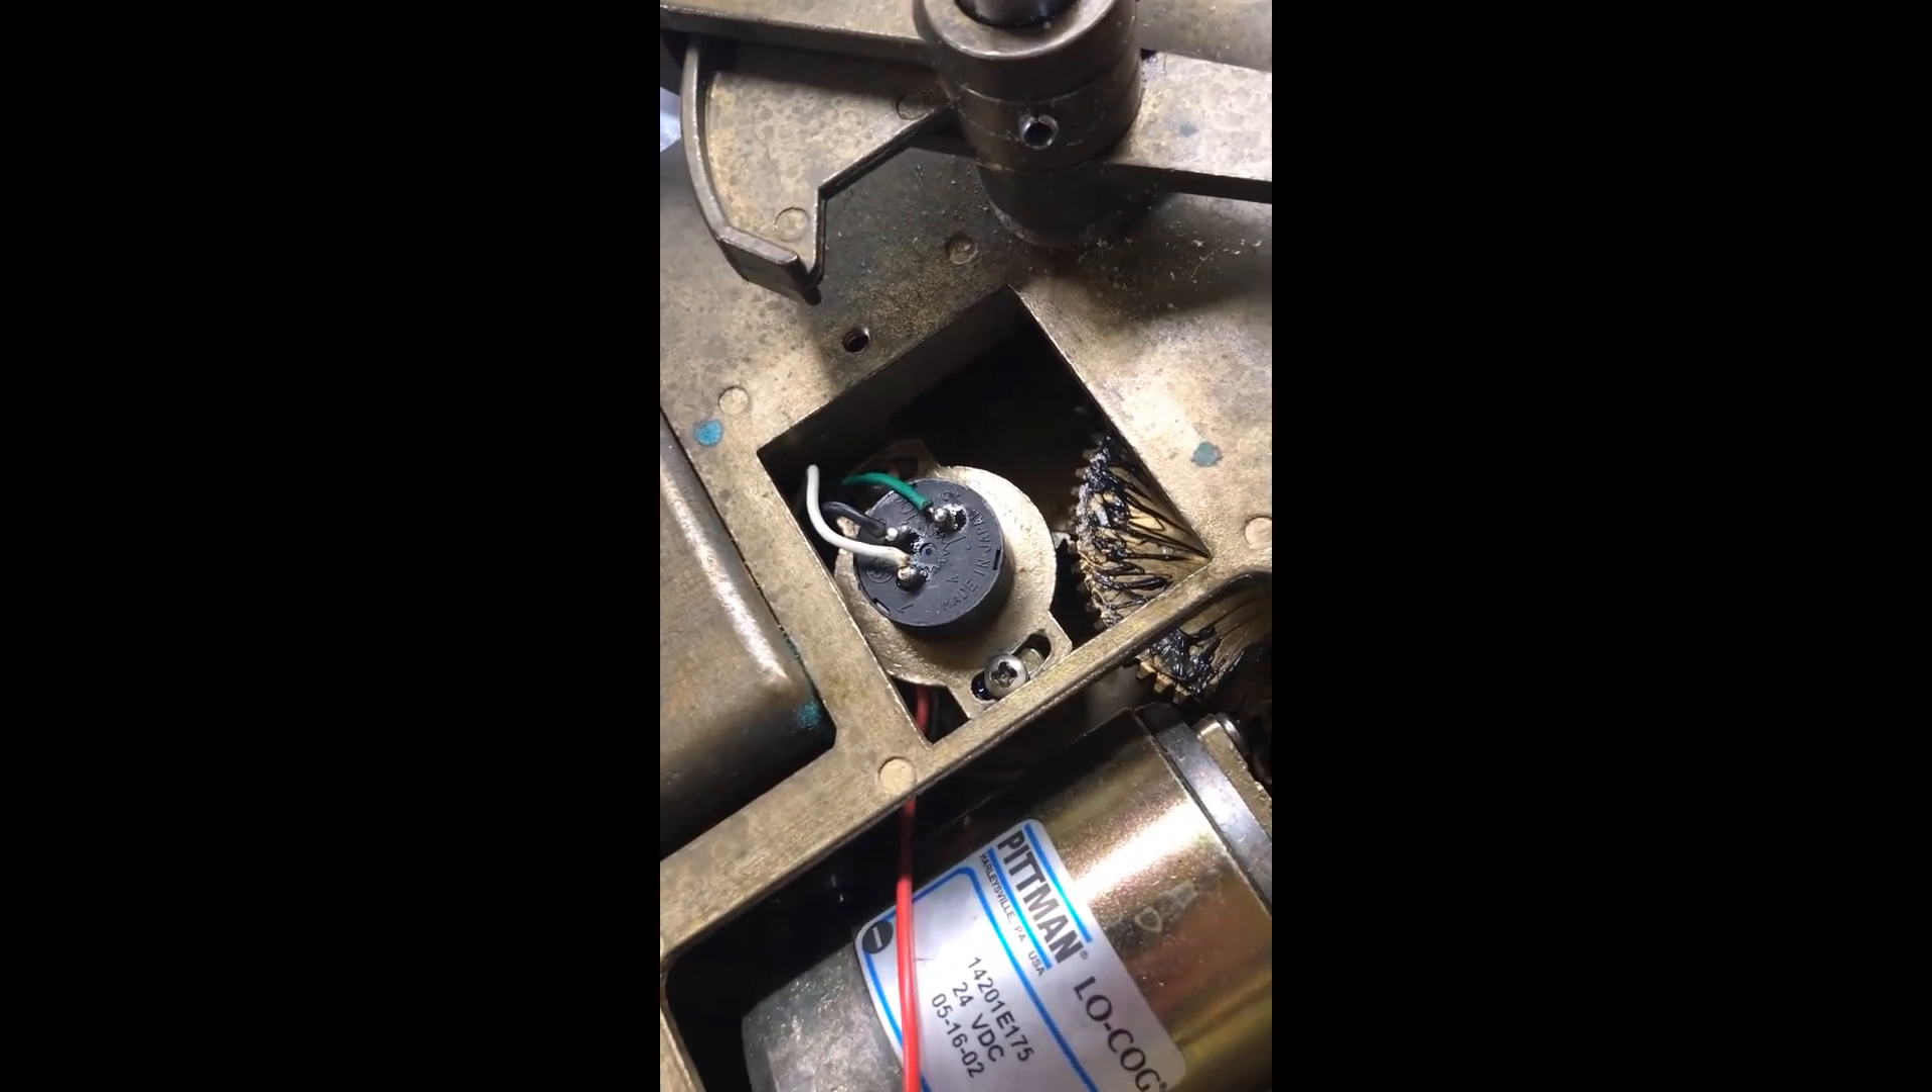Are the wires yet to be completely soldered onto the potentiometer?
No.